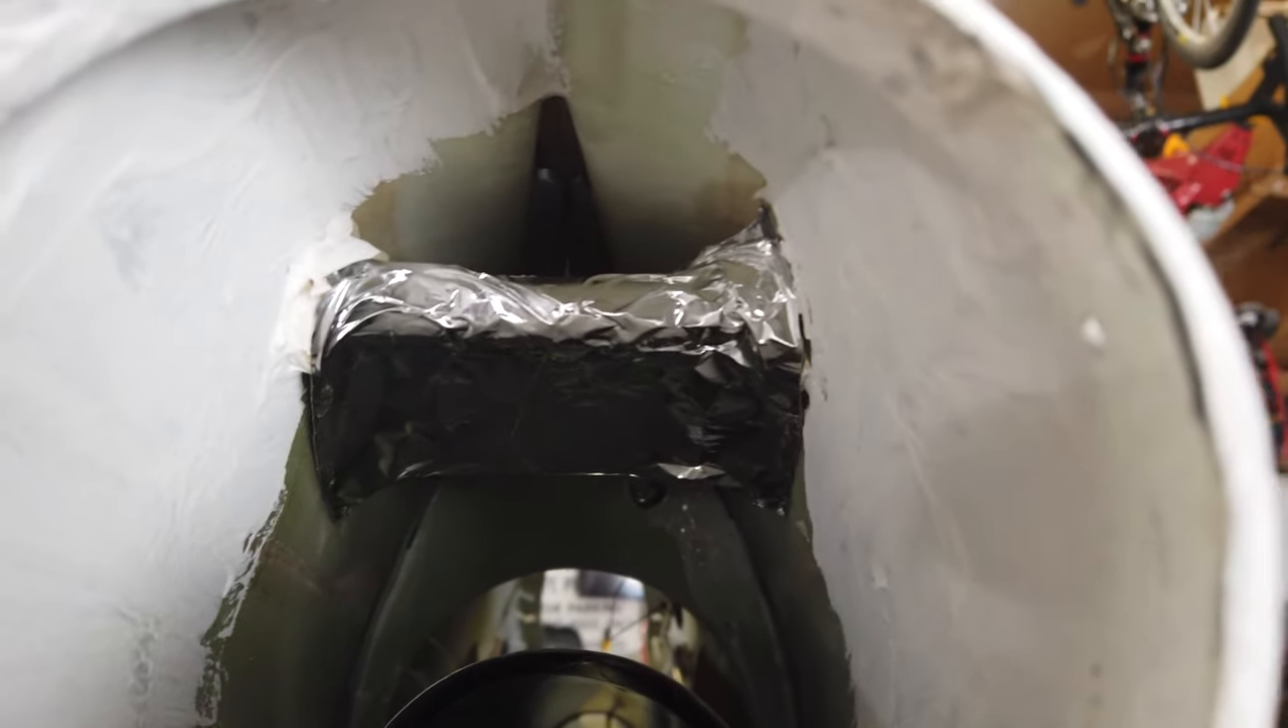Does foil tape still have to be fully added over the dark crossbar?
No.